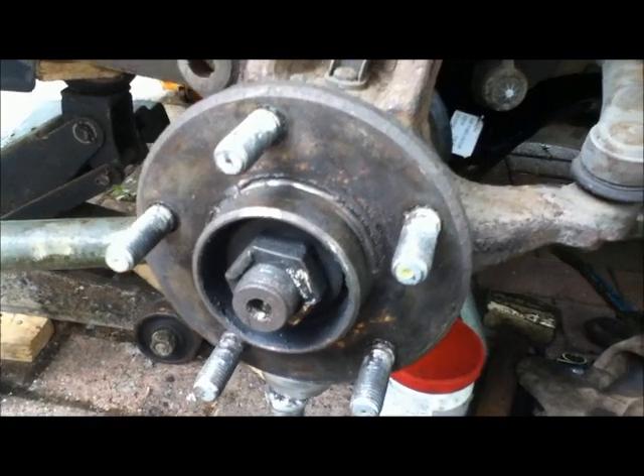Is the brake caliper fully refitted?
No.